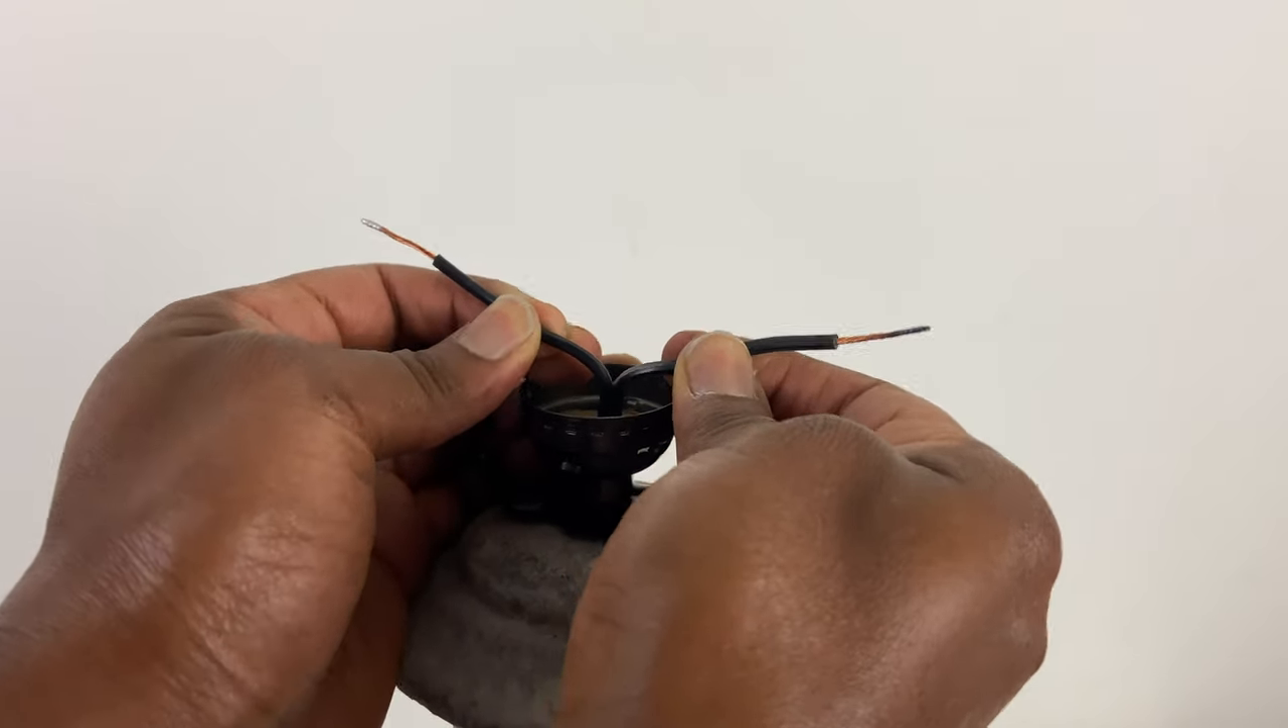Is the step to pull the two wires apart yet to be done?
No.